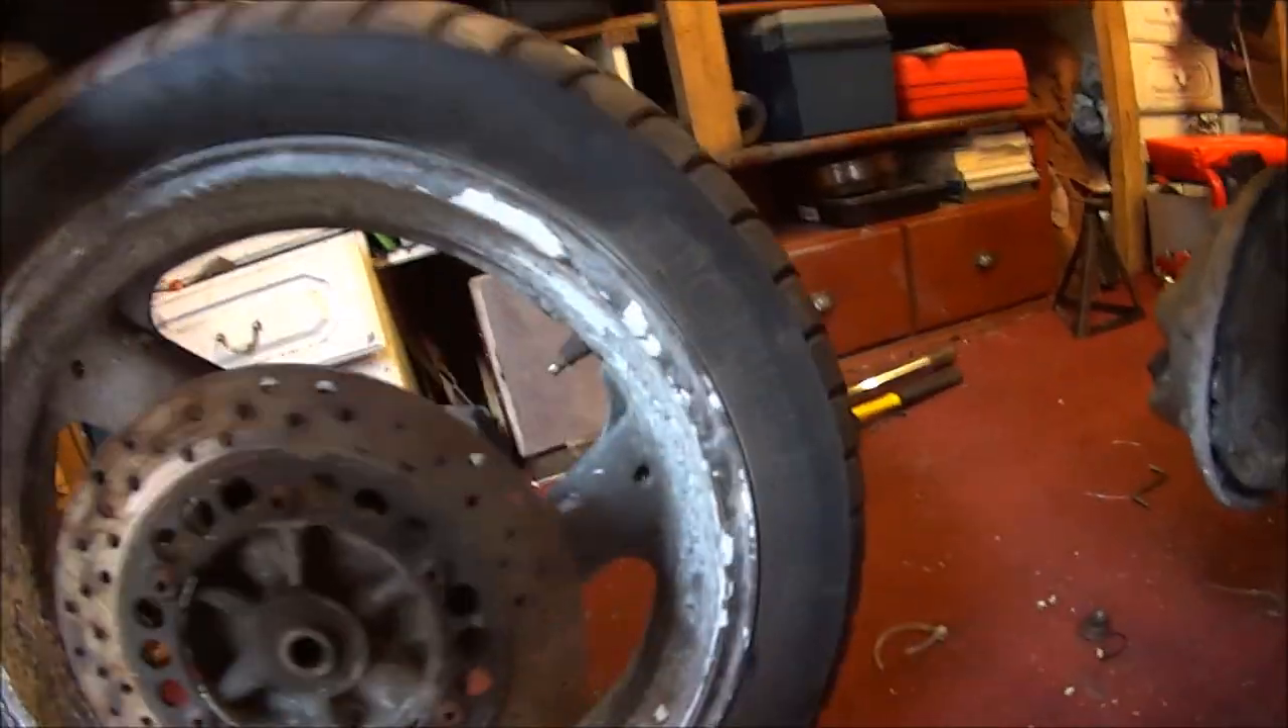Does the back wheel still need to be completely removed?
No.